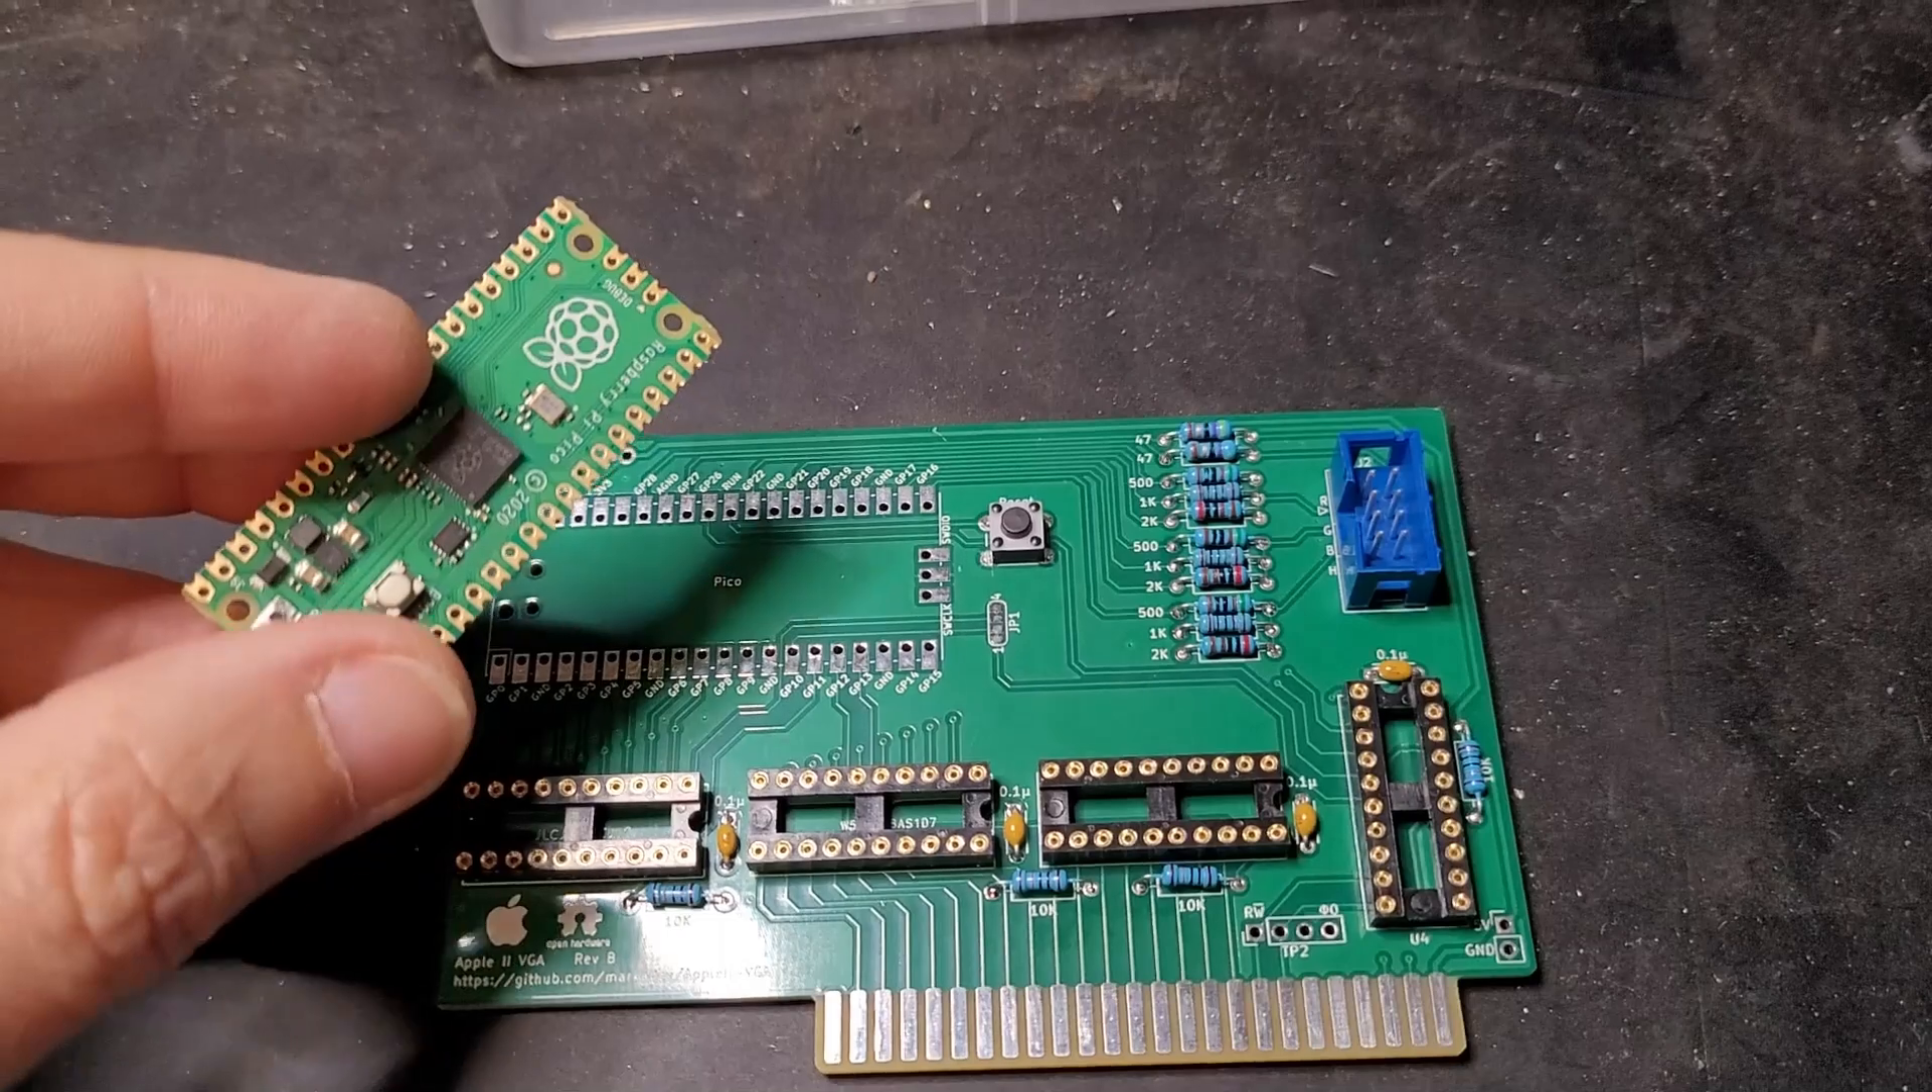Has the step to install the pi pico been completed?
No.